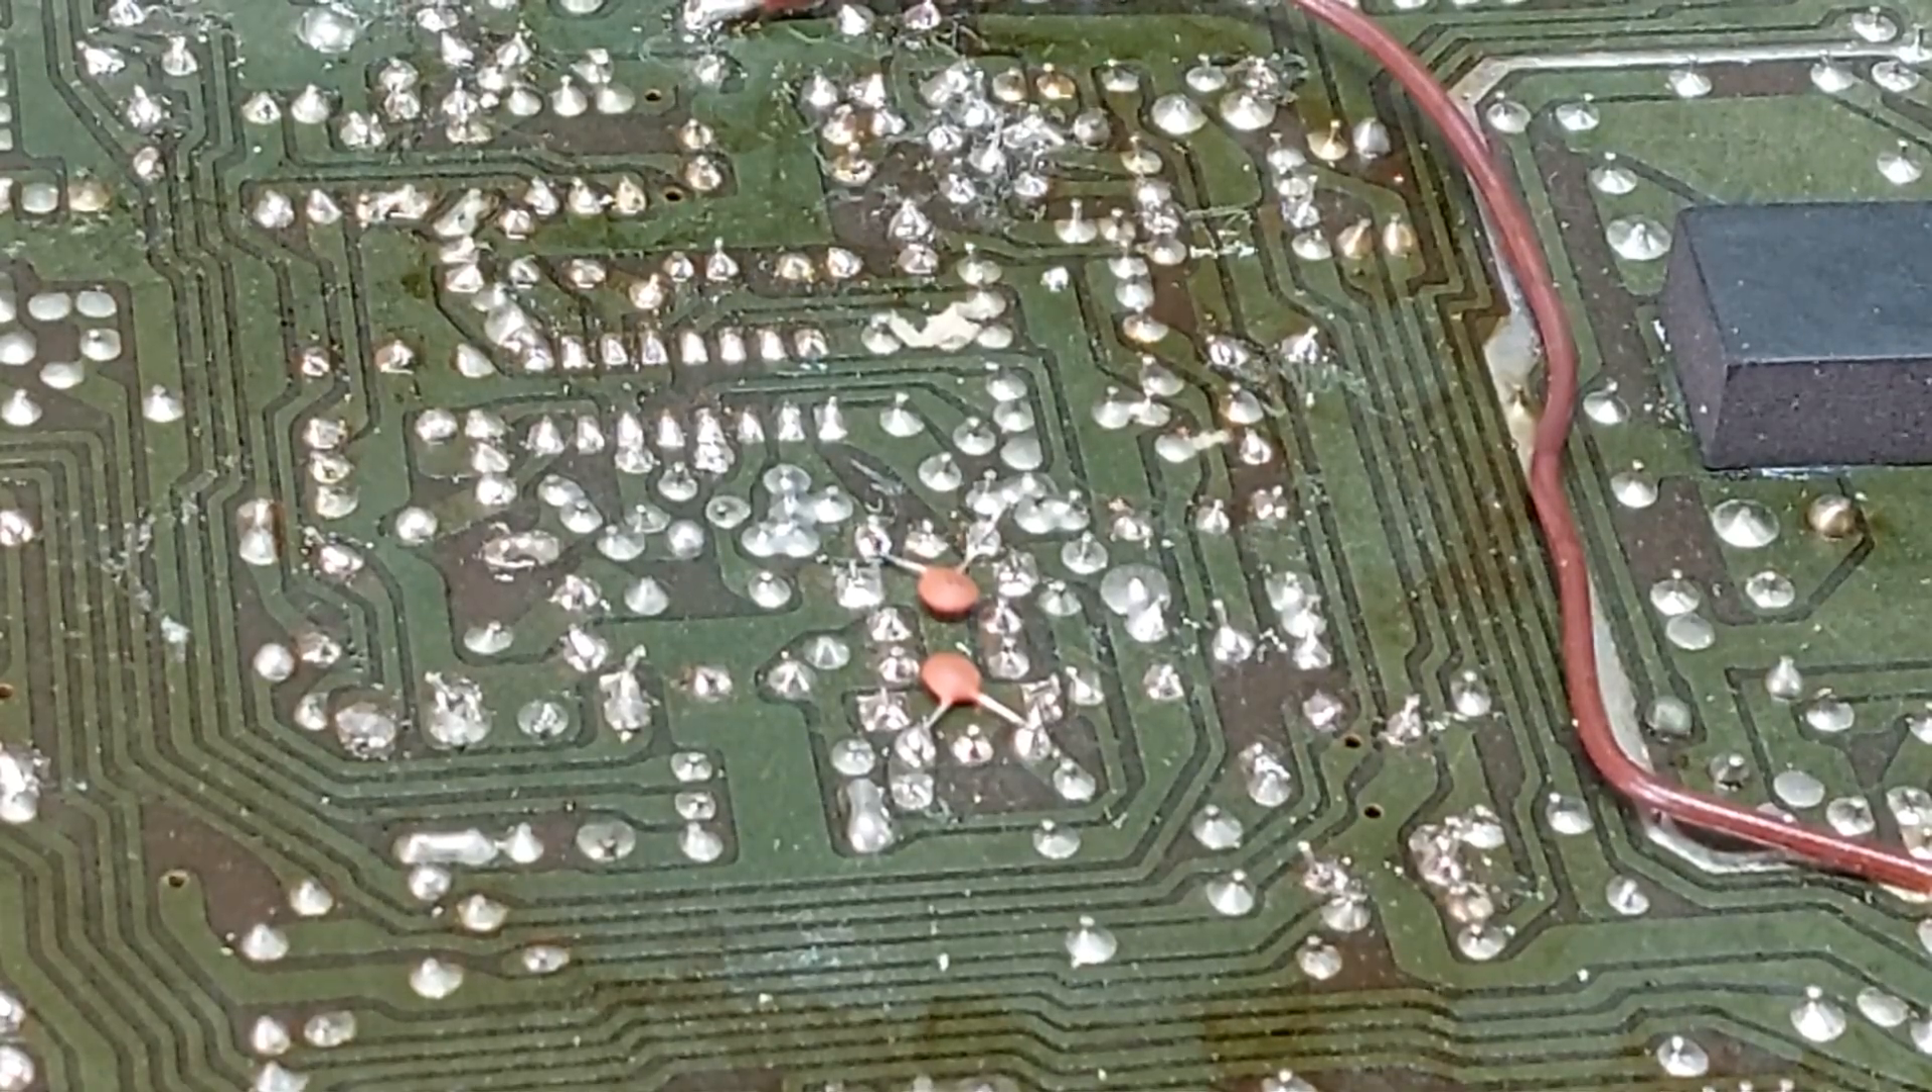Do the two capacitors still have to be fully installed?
No.